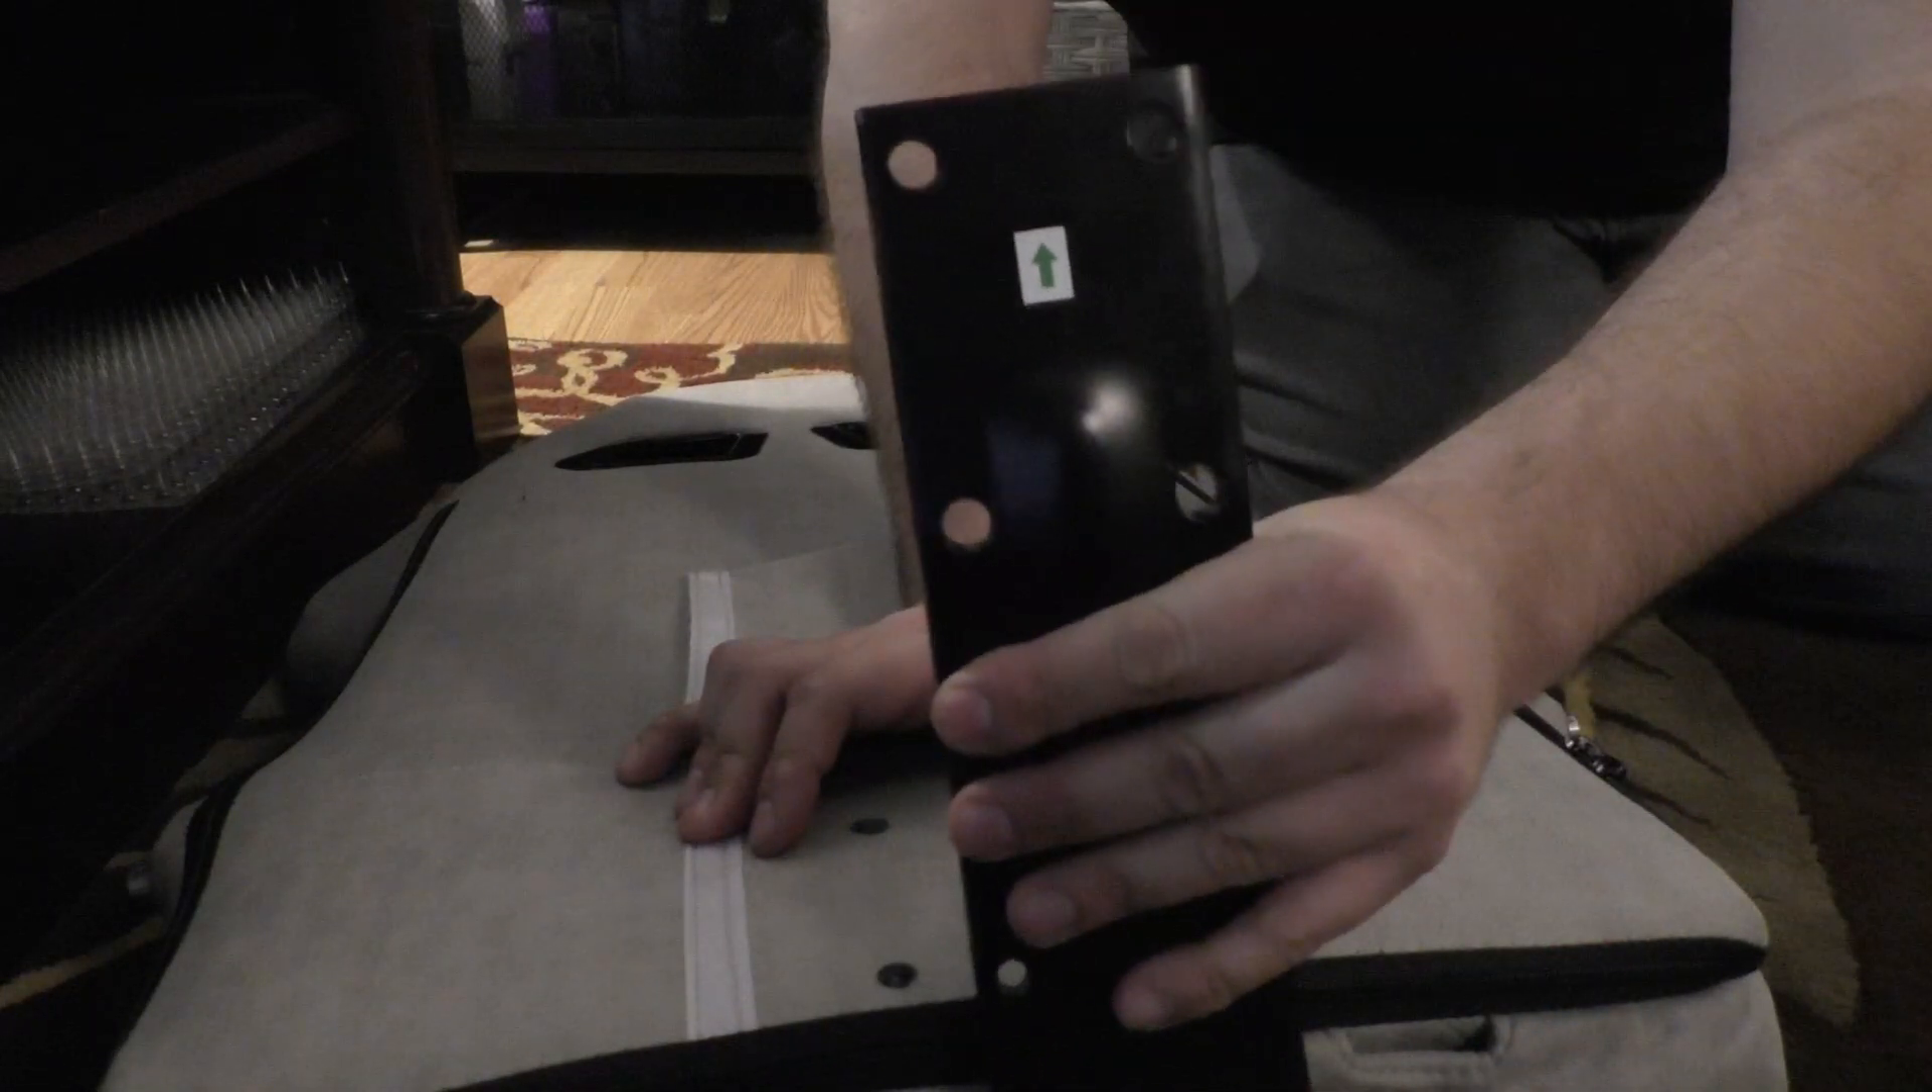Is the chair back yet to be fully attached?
Yes.